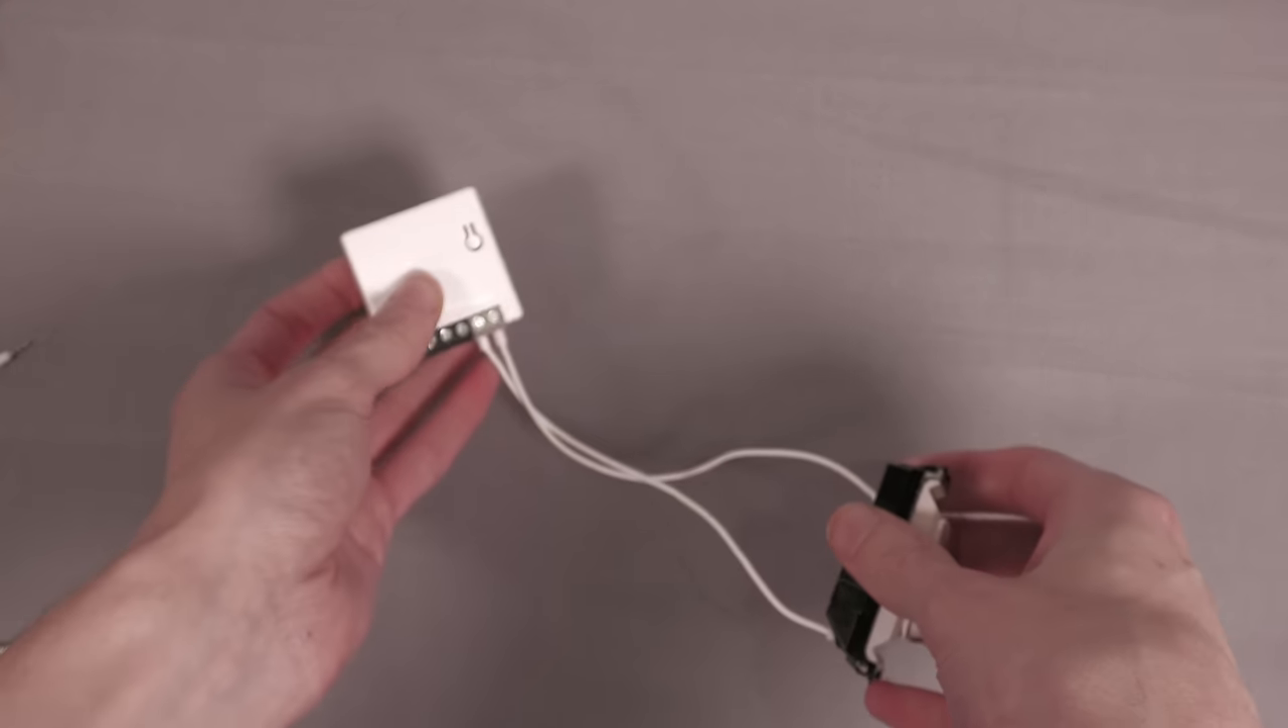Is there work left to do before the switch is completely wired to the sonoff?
No.